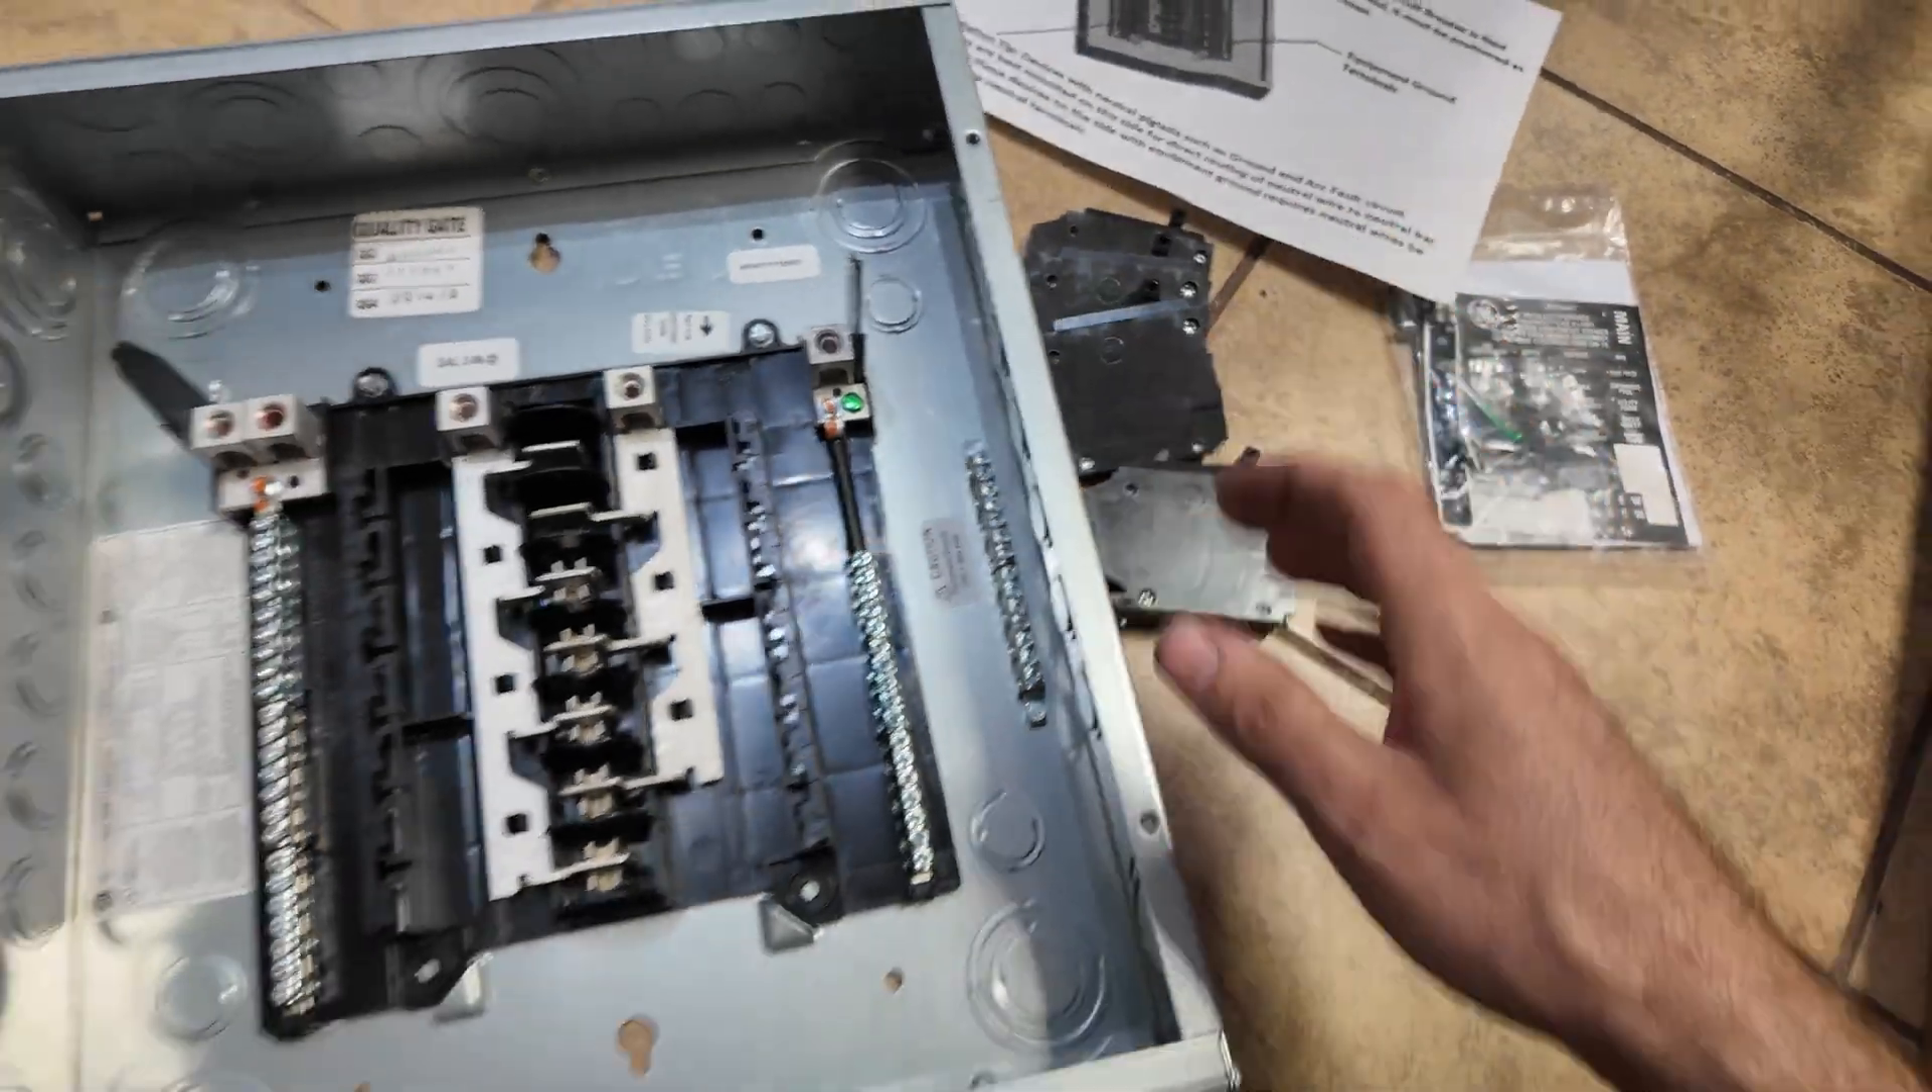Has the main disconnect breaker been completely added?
No.